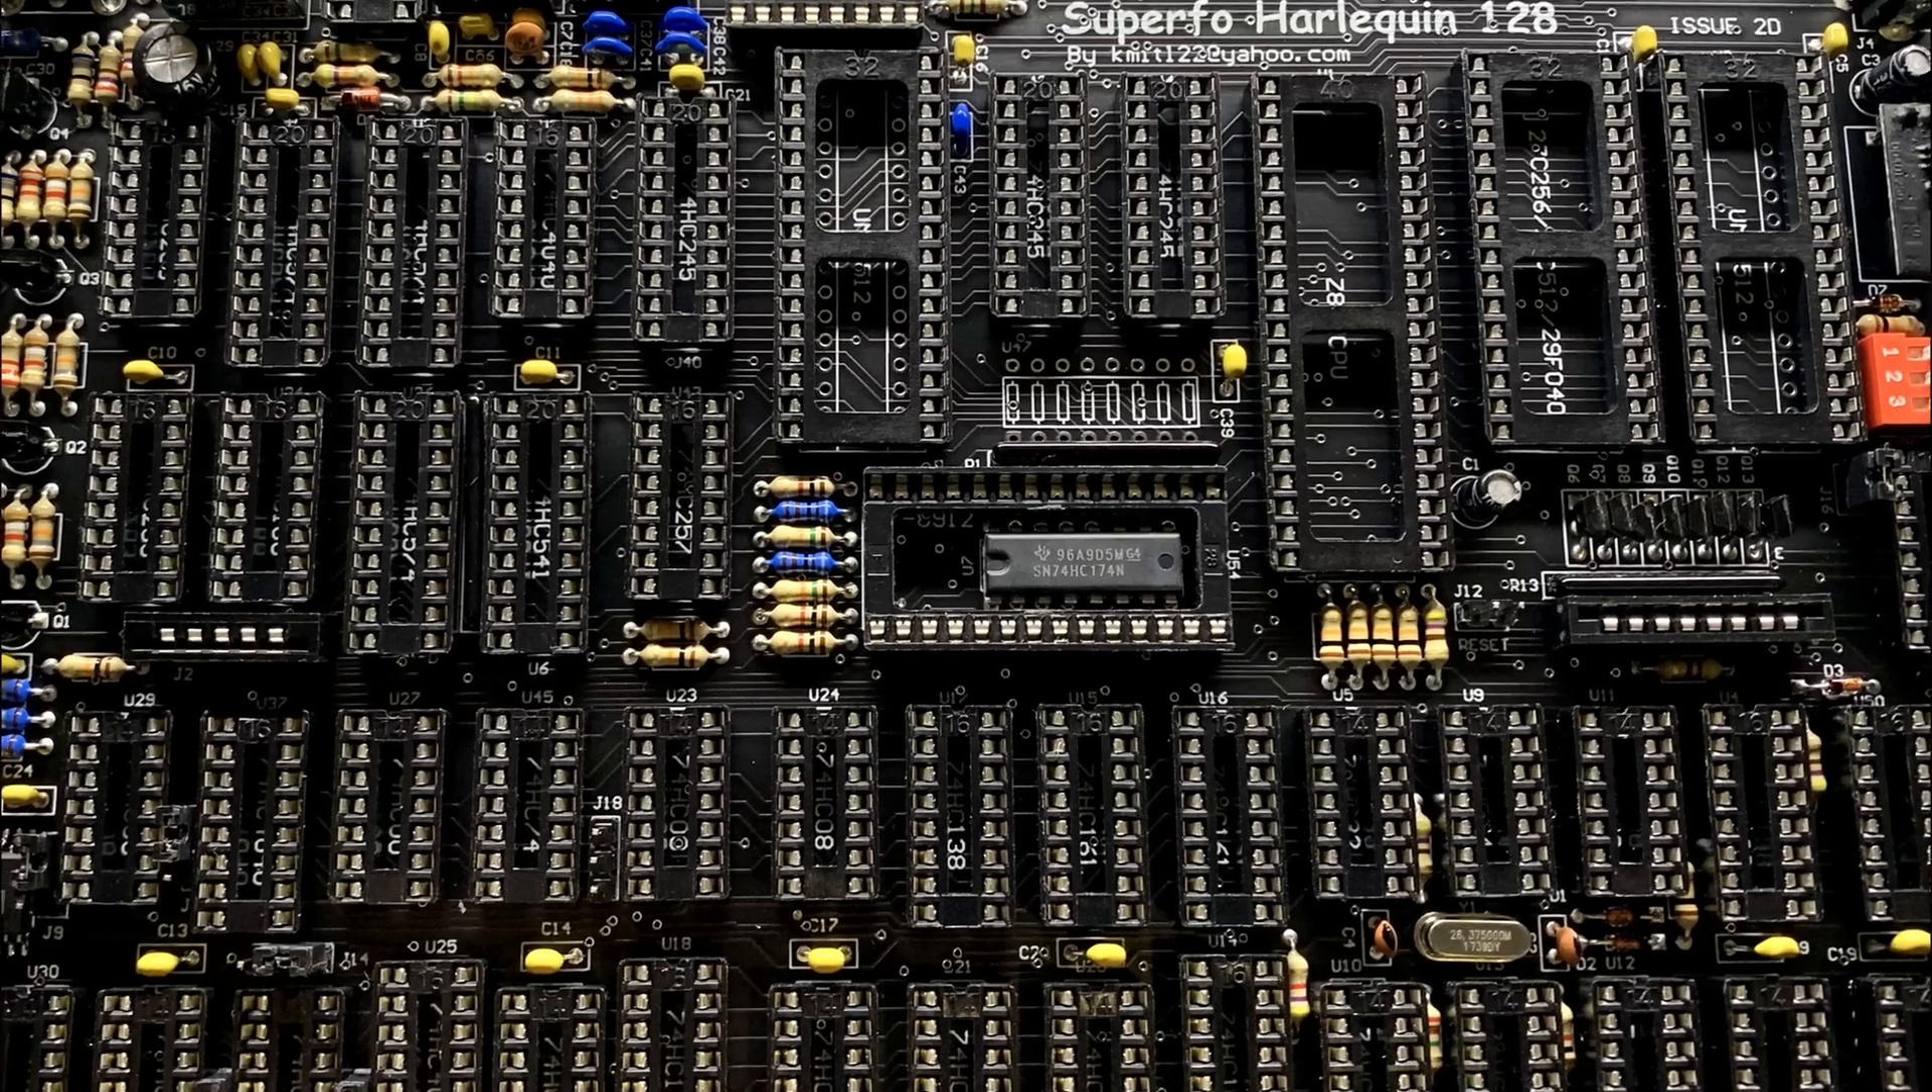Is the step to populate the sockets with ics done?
No.